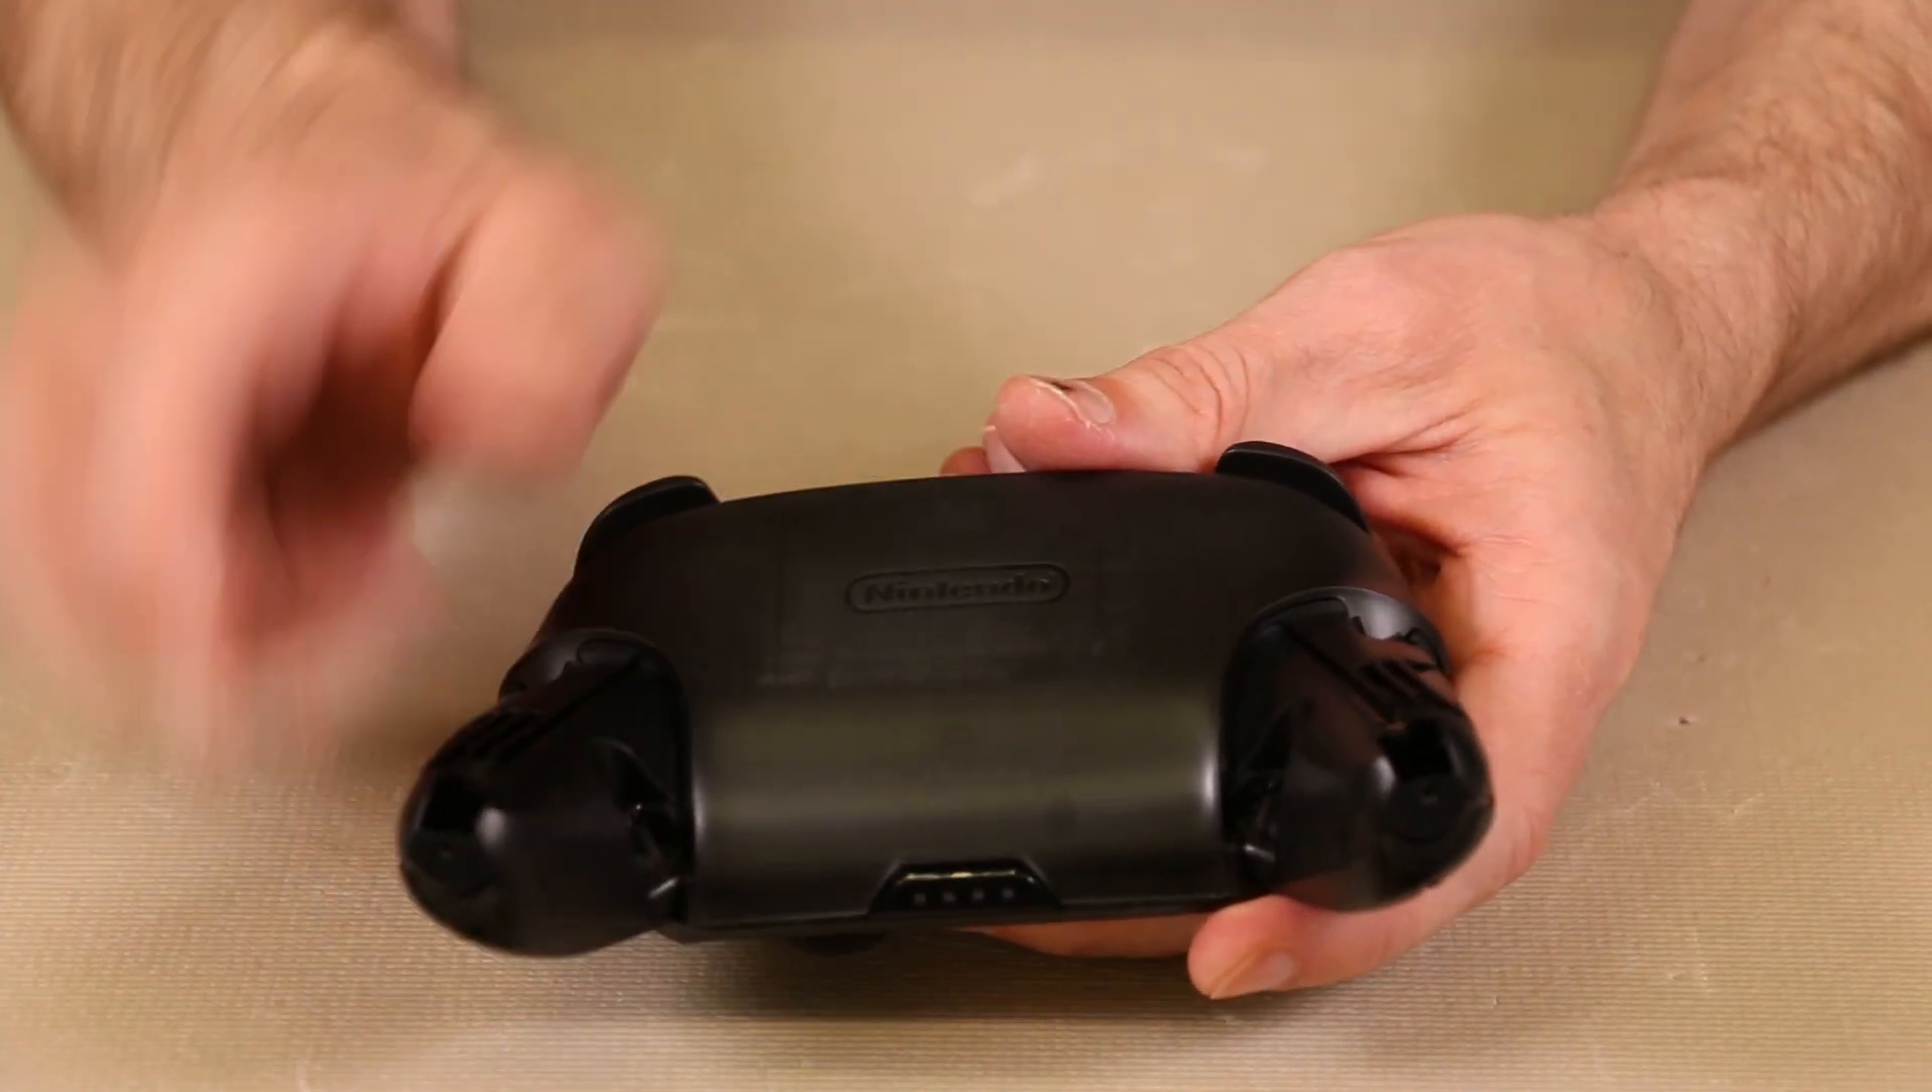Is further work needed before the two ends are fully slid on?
Yes.